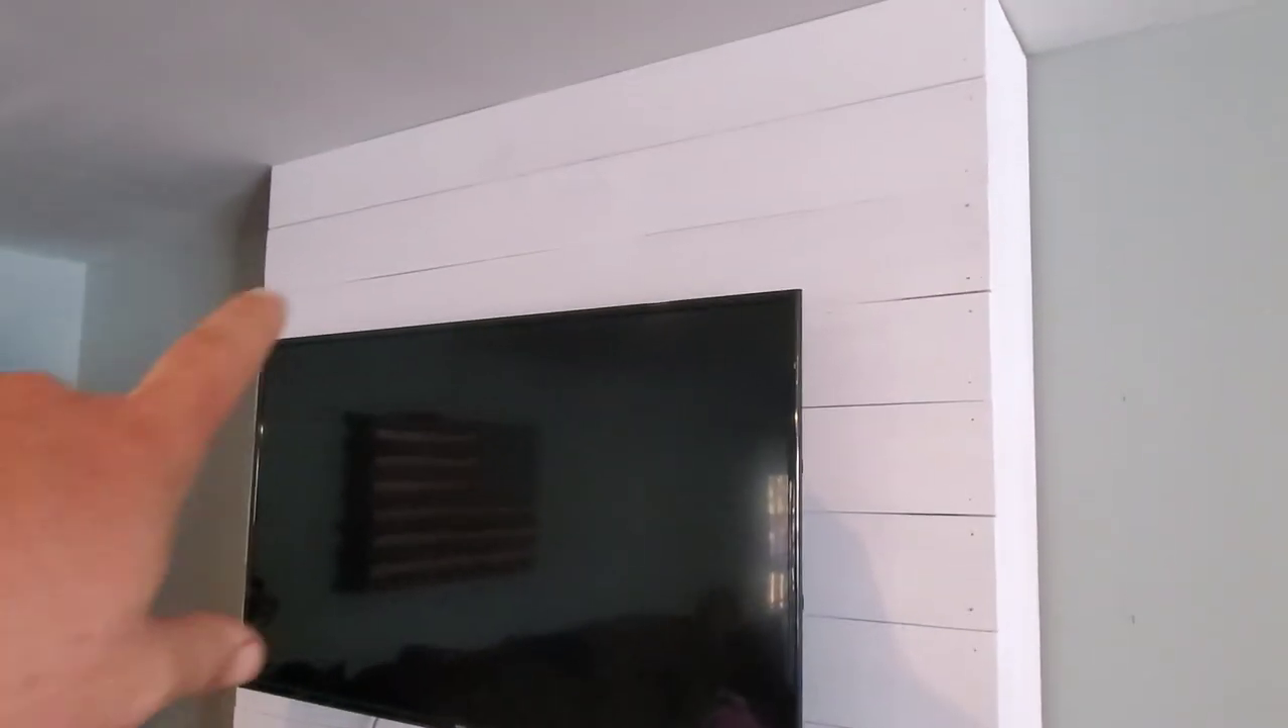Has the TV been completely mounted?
Yes.